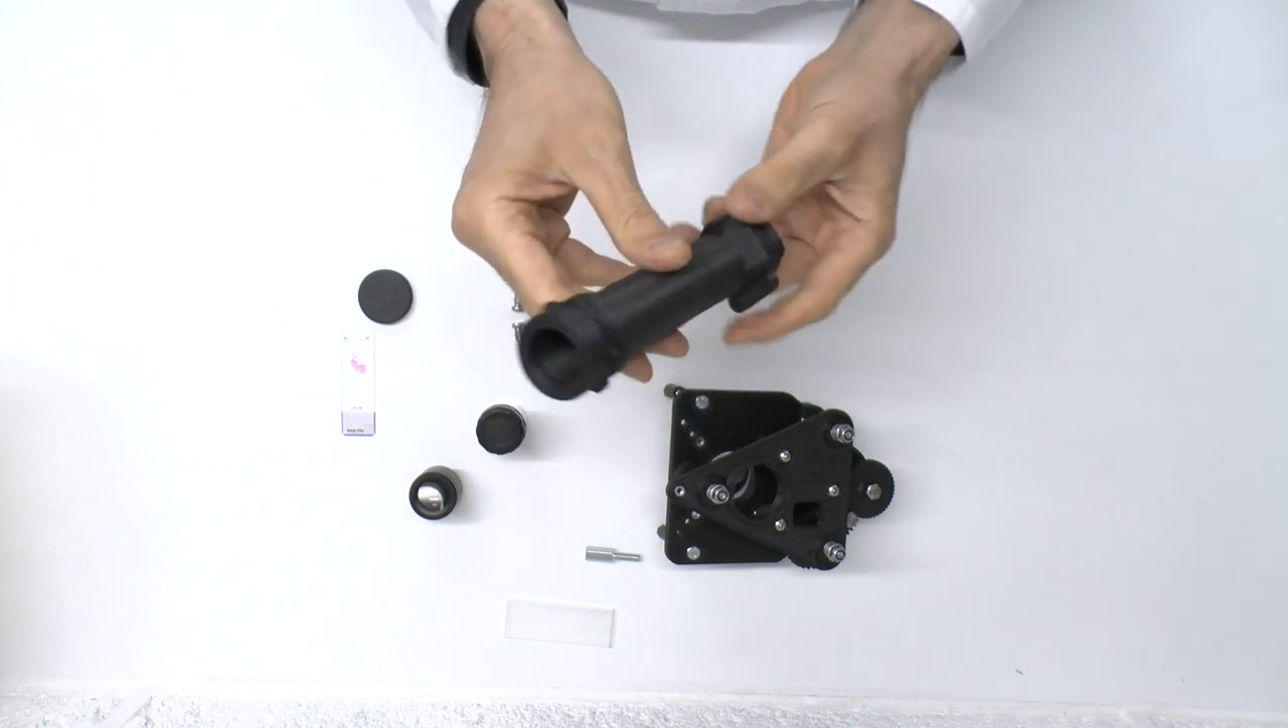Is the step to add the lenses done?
No.